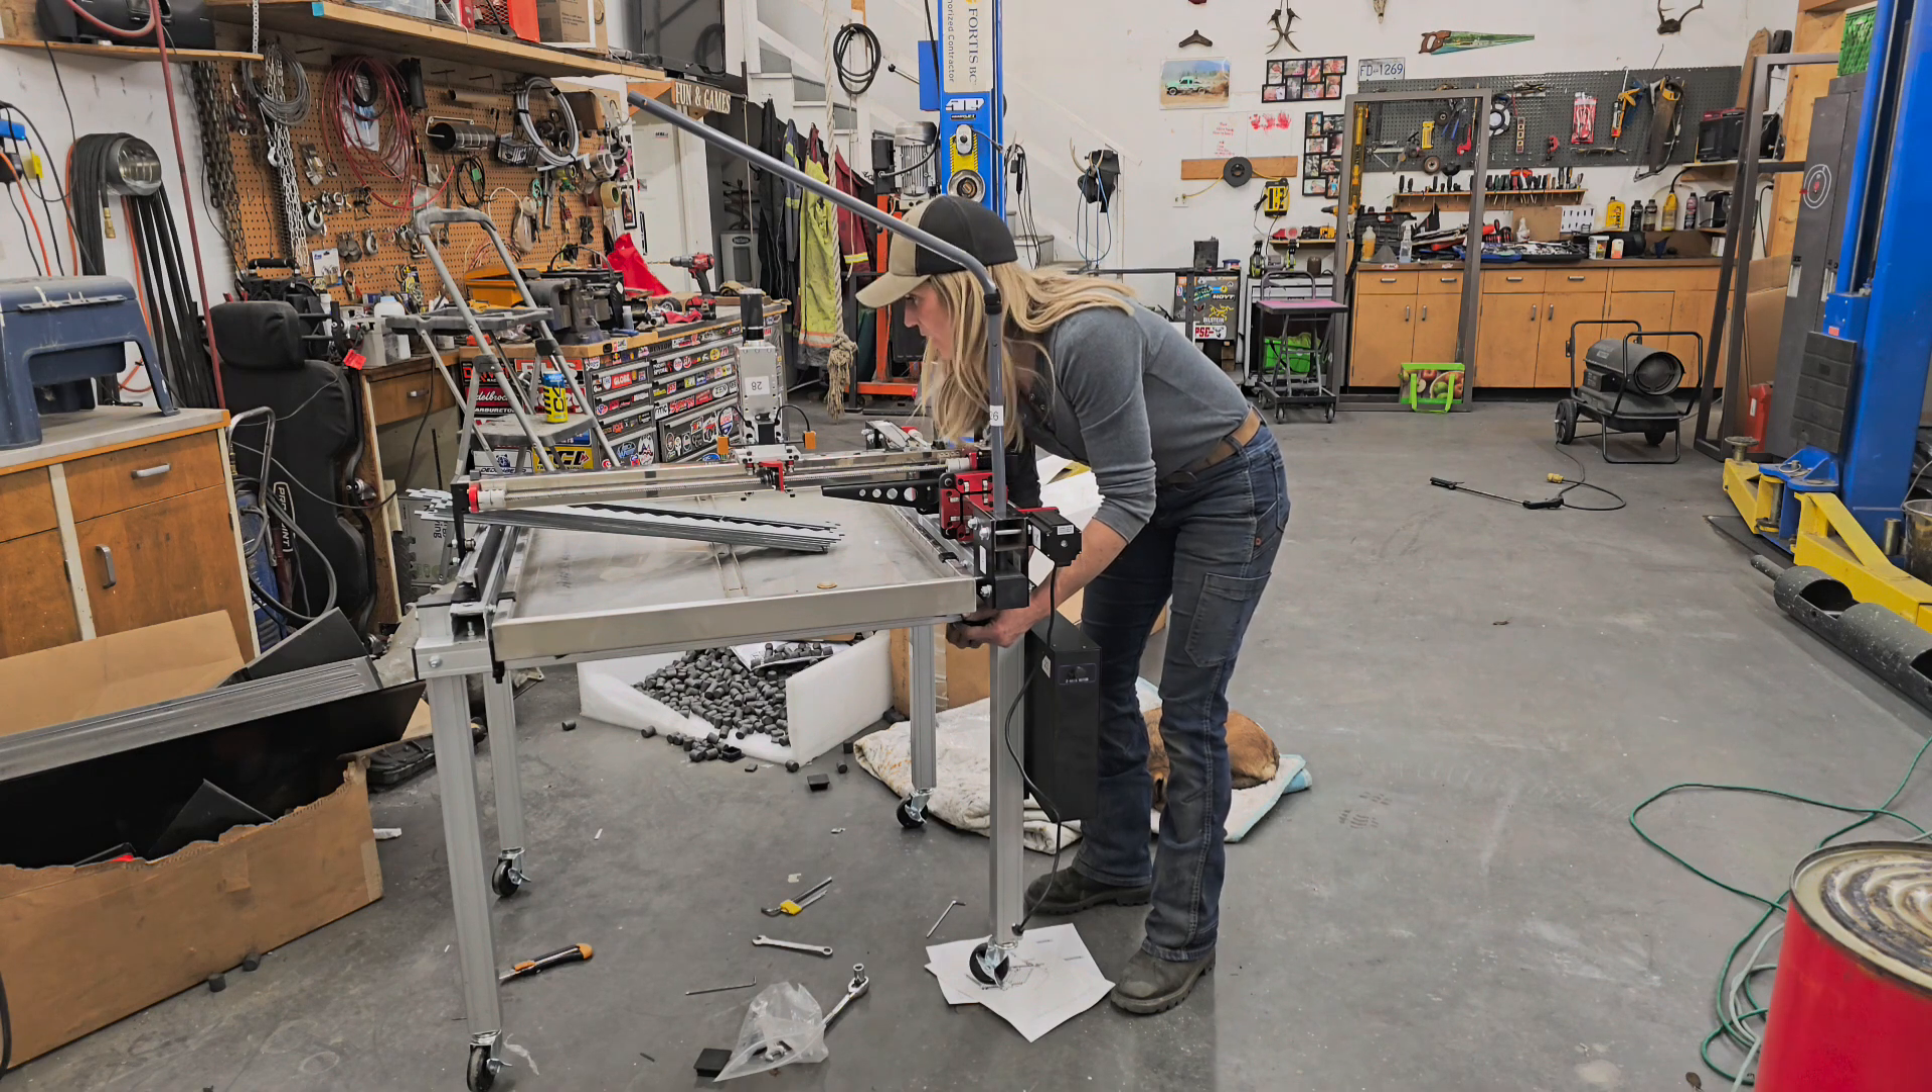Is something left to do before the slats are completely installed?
Yes.